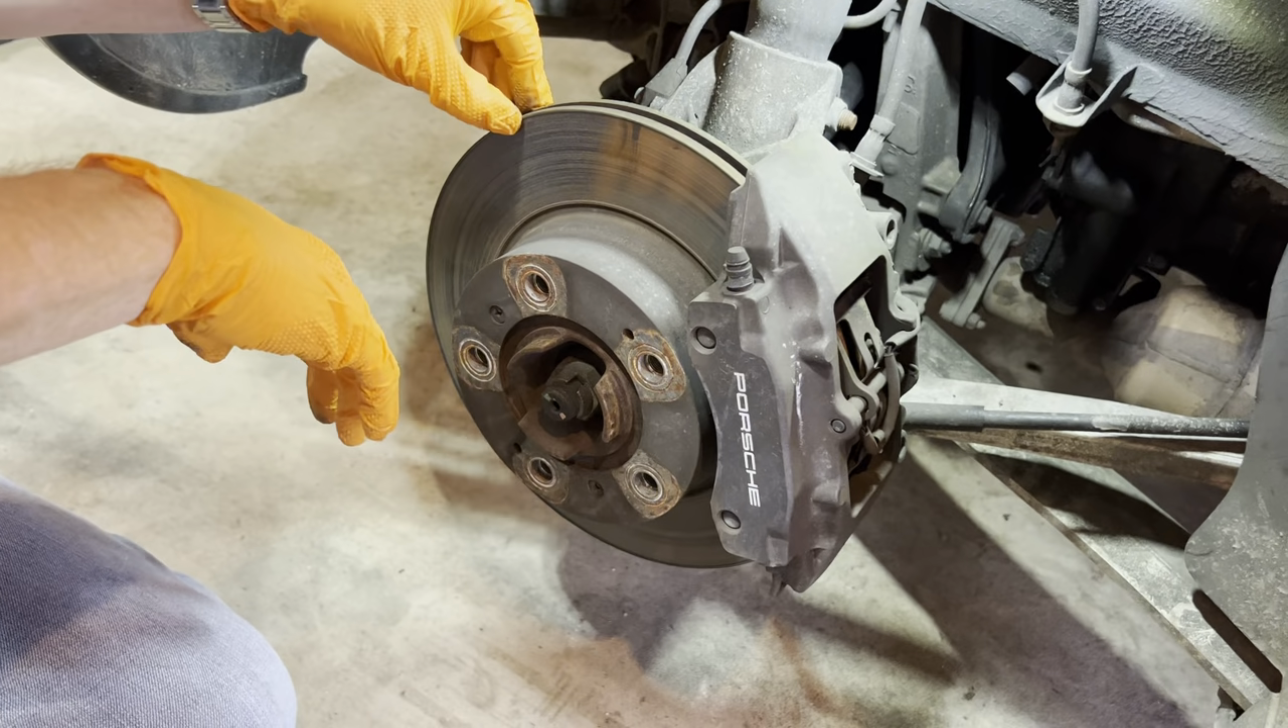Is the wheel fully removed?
Yes.